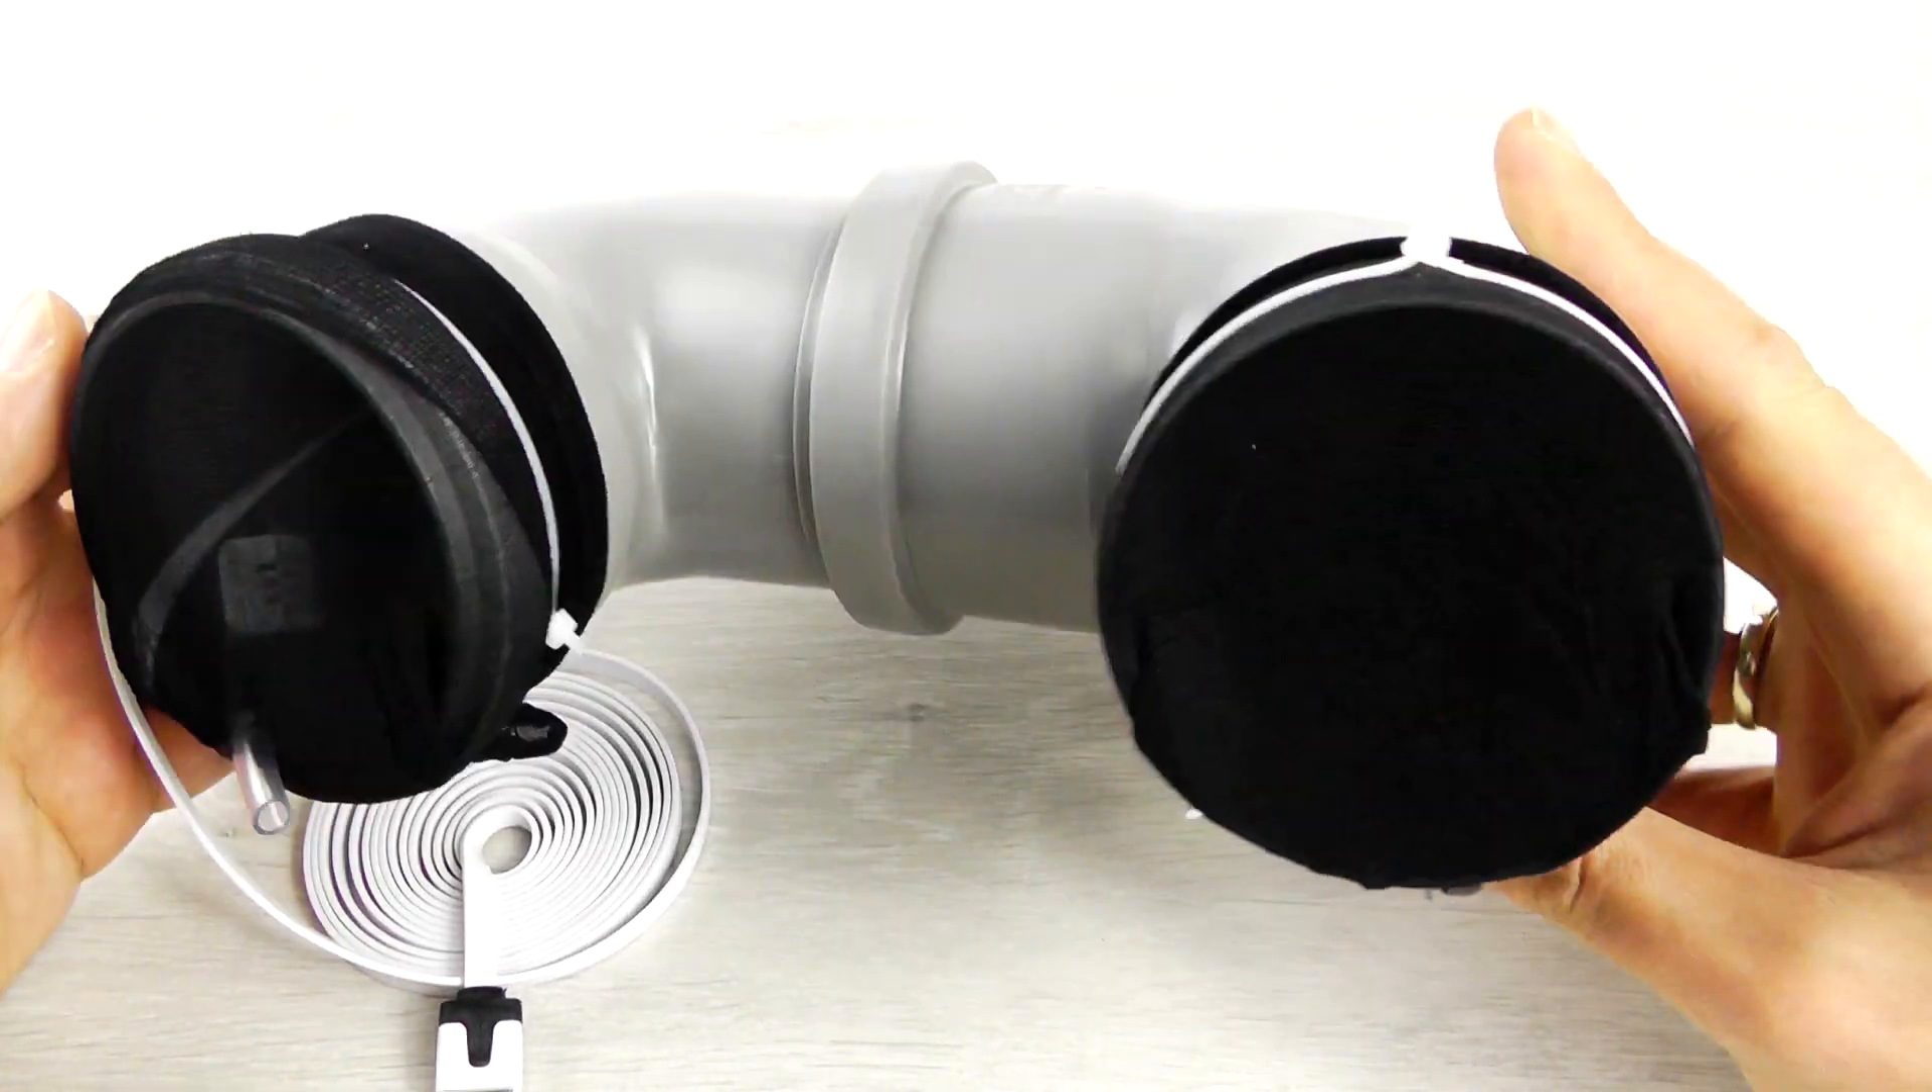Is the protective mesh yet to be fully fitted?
No.